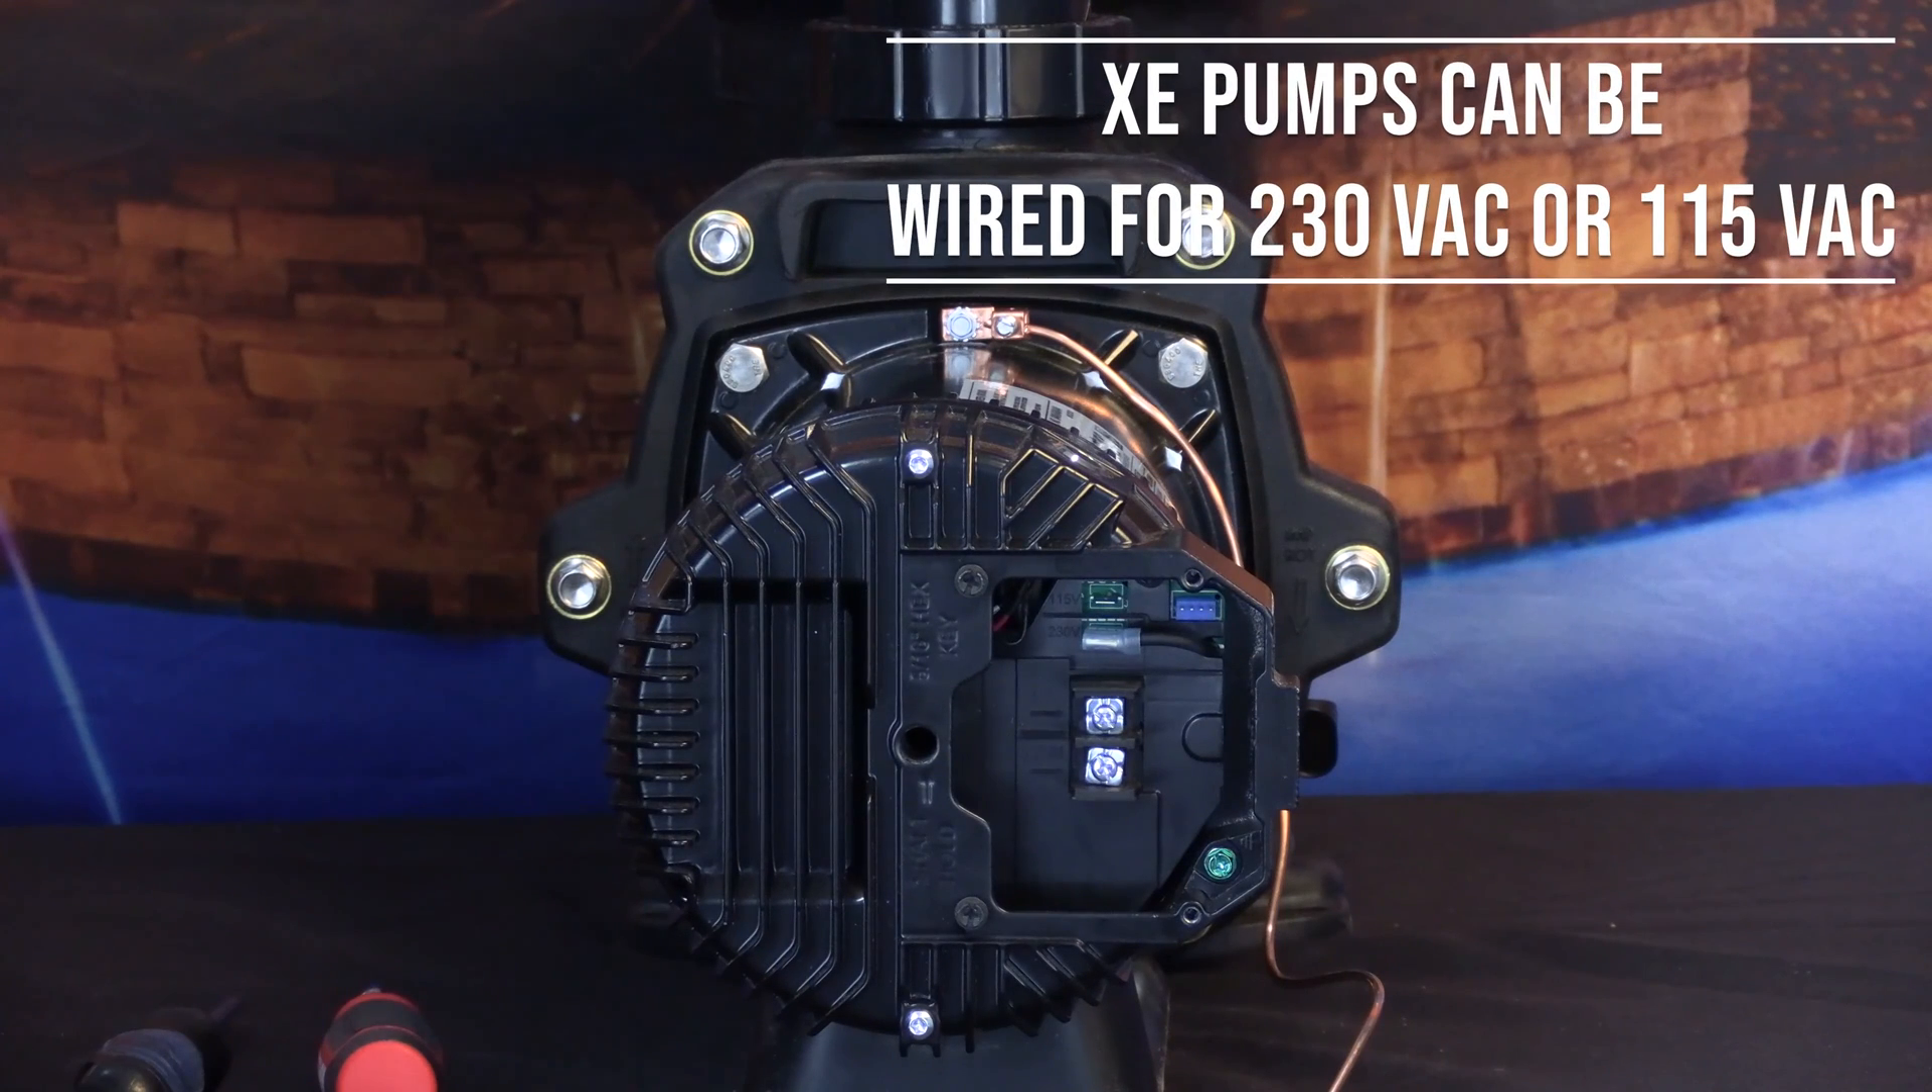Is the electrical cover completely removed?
Yes.